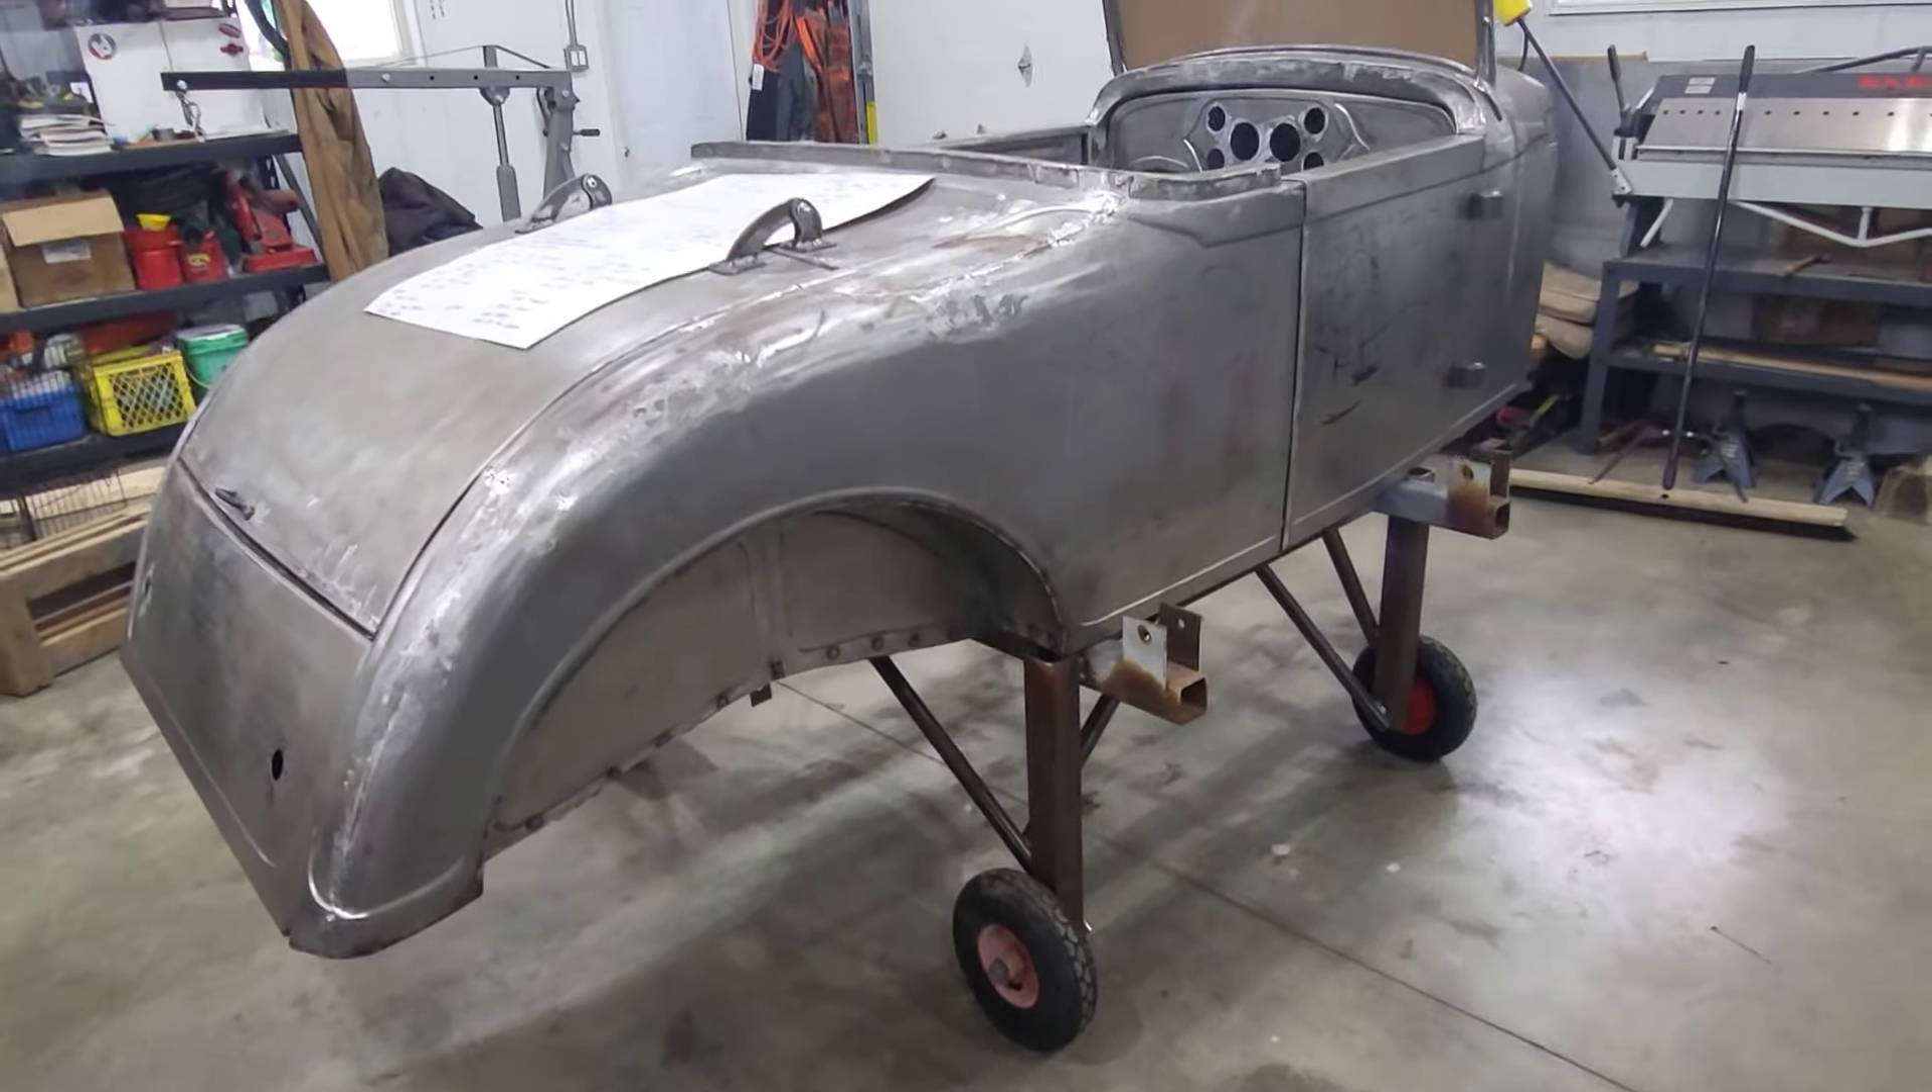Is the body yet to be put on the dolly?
No.